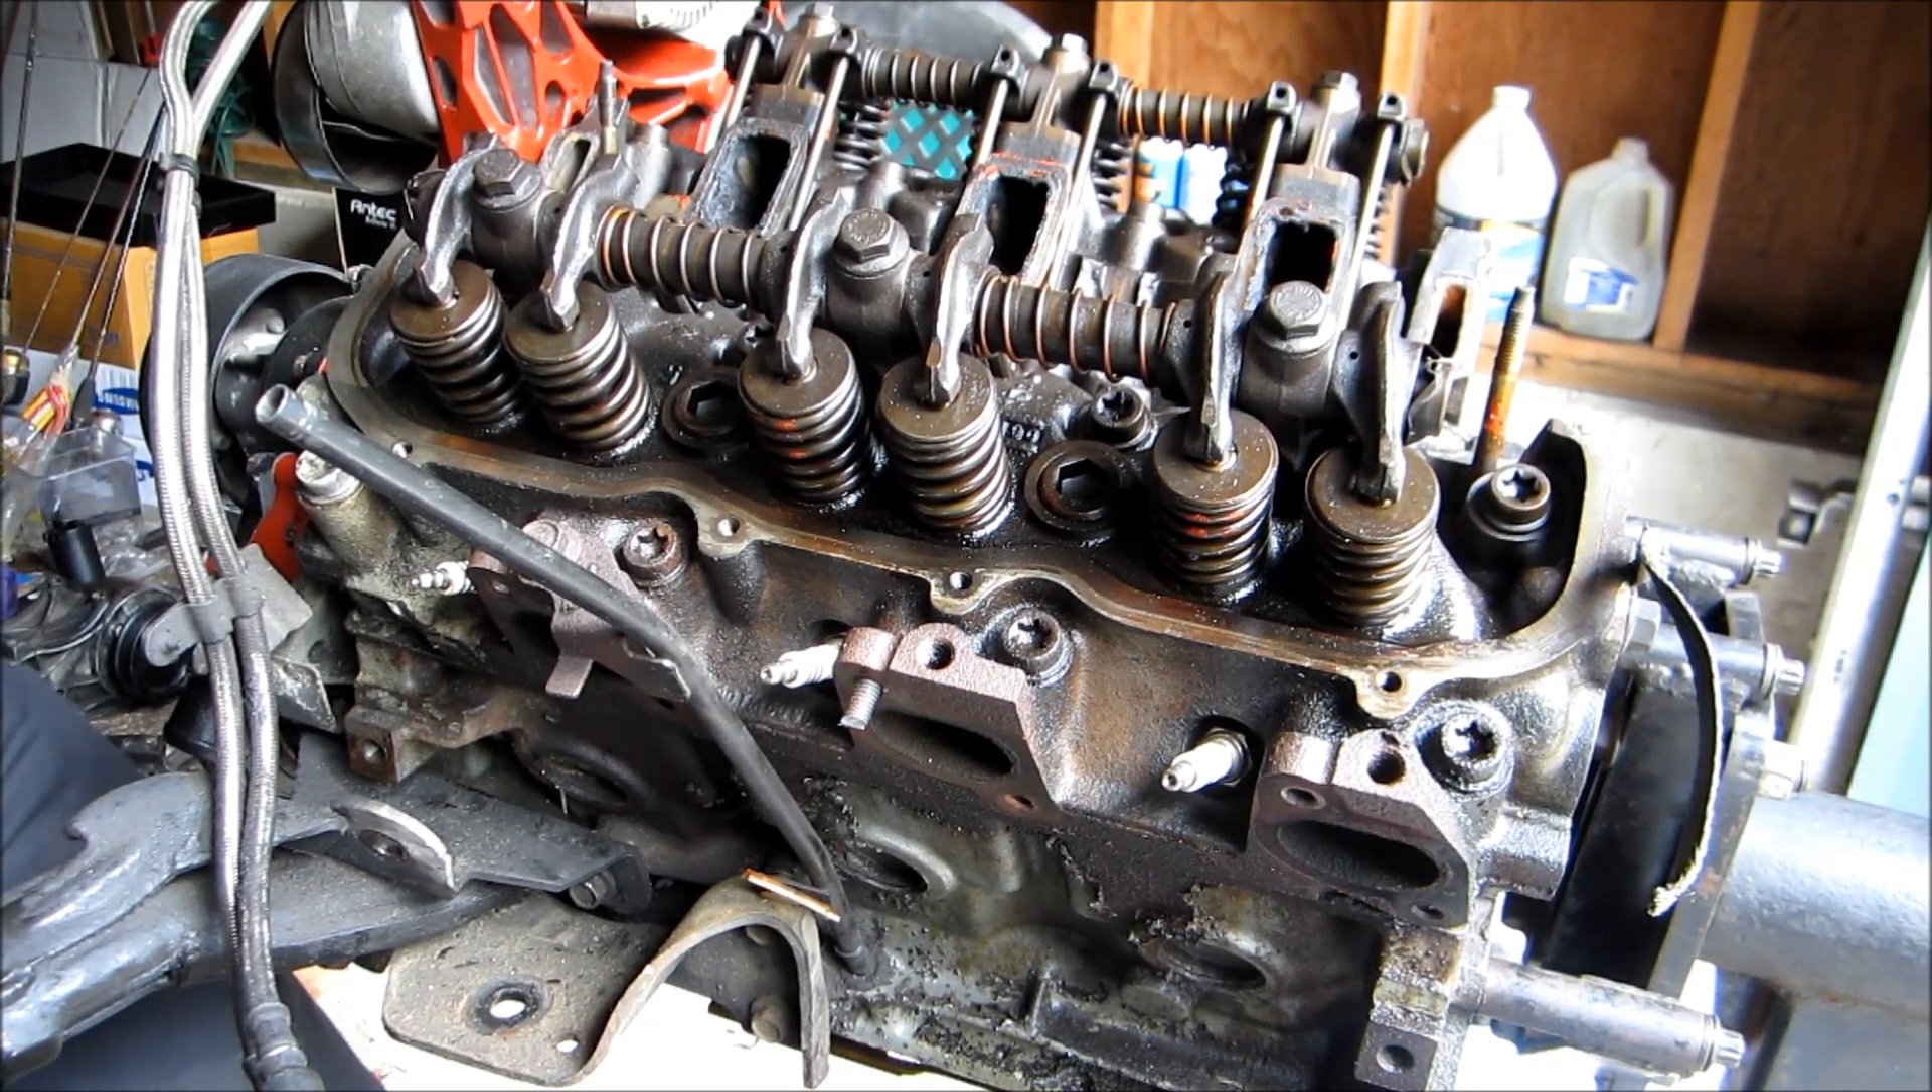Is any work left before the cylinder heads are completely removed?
Yes.